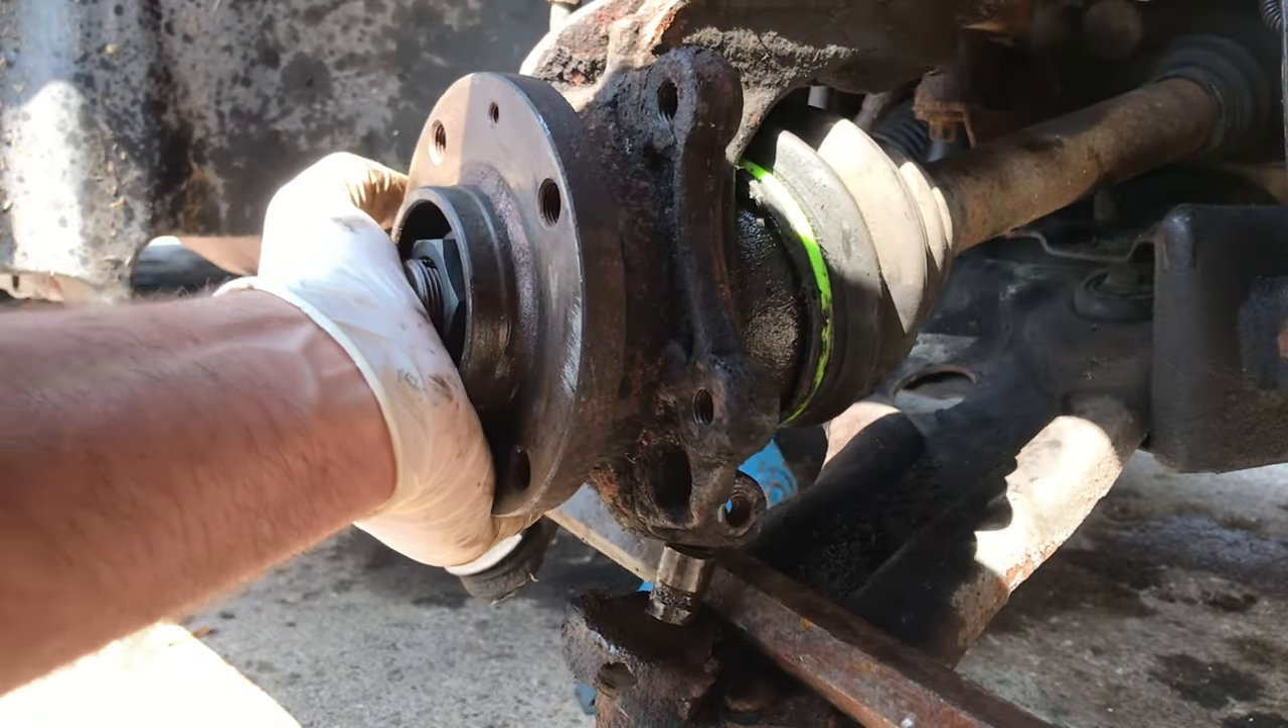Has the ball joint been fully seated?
No.